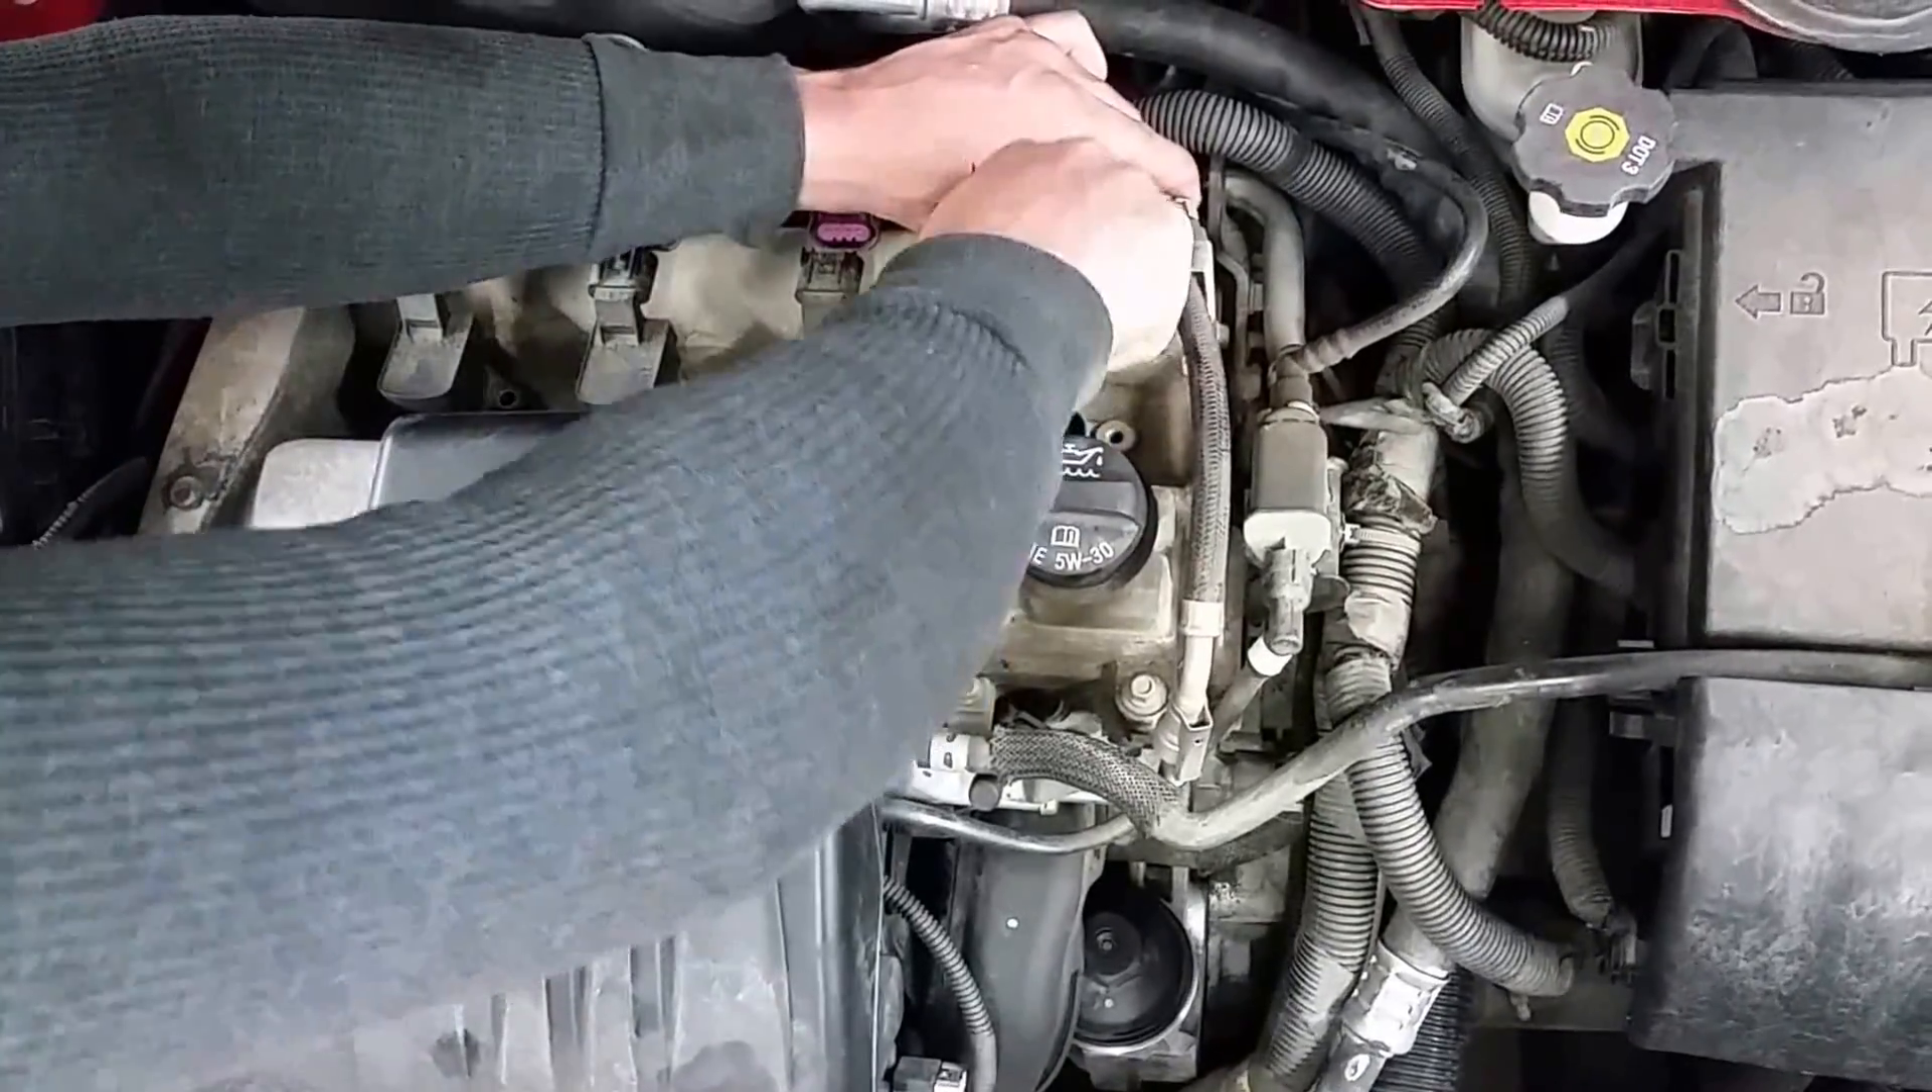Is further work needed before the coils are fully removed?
Yes.